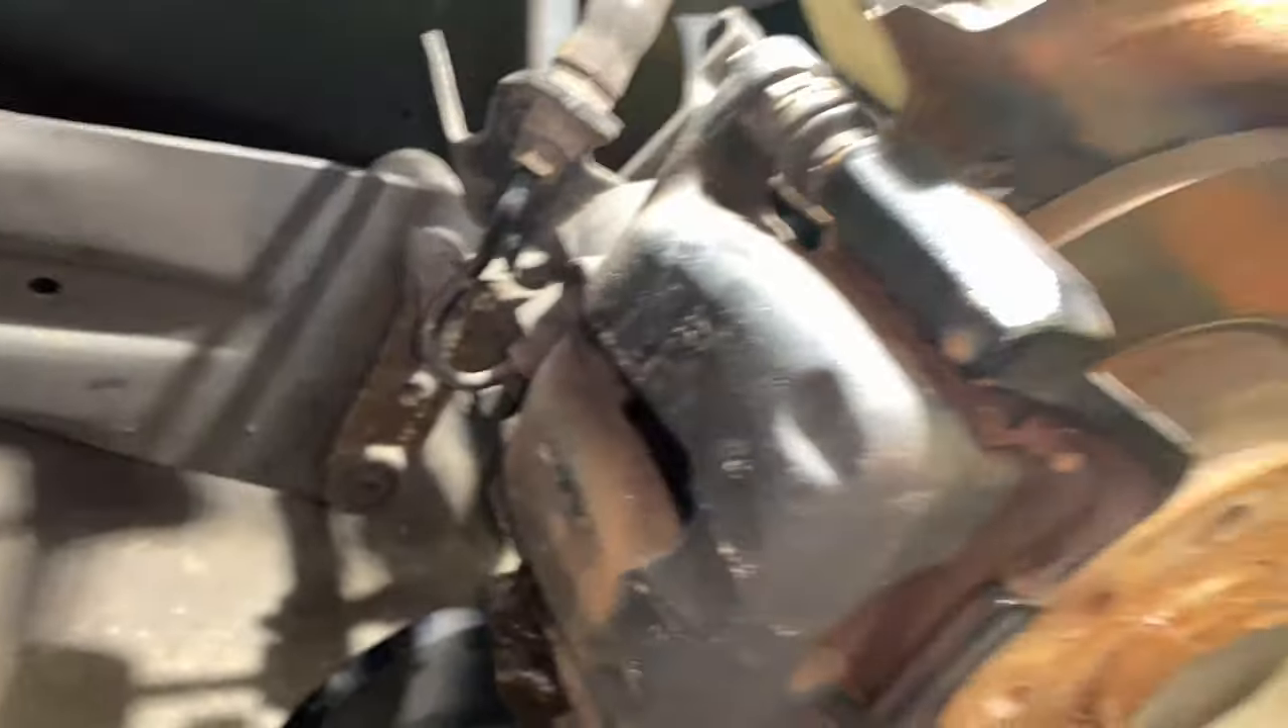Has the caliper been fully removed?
No.